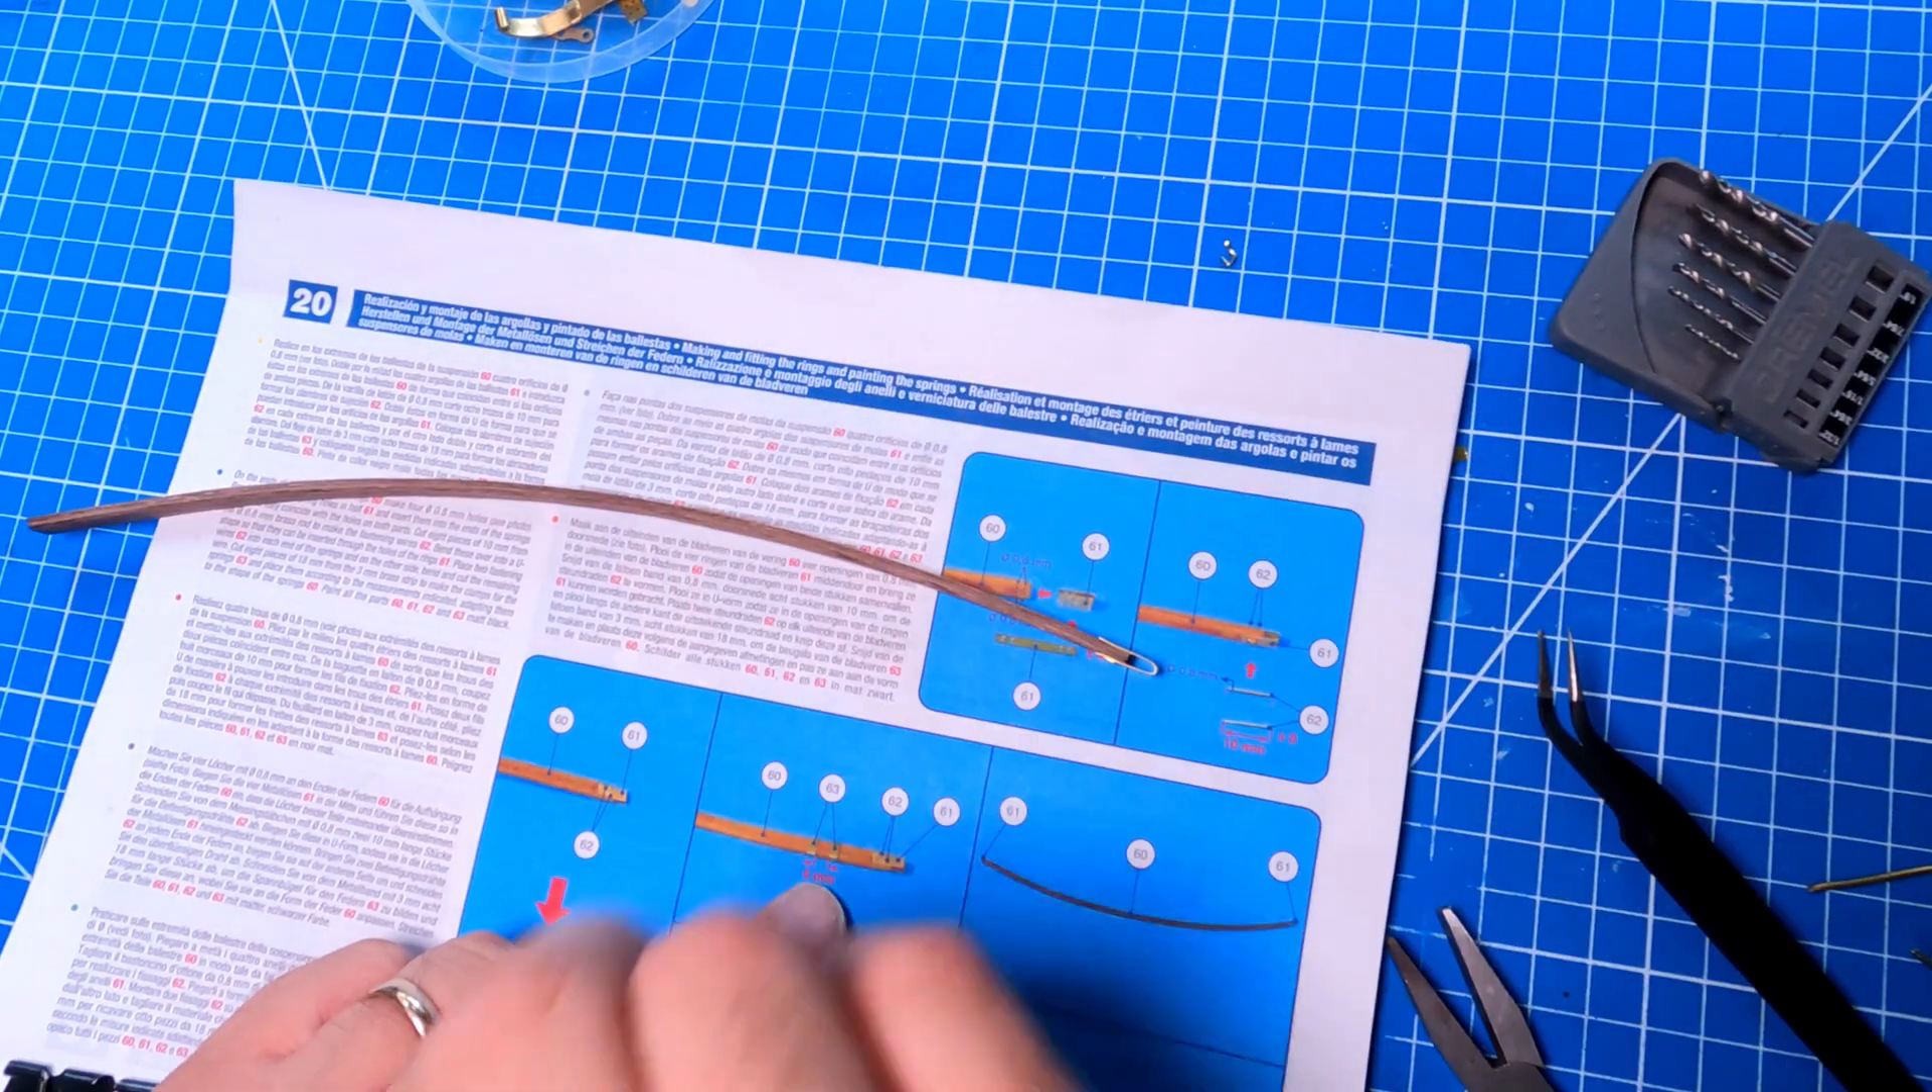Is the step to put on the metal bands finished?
No.